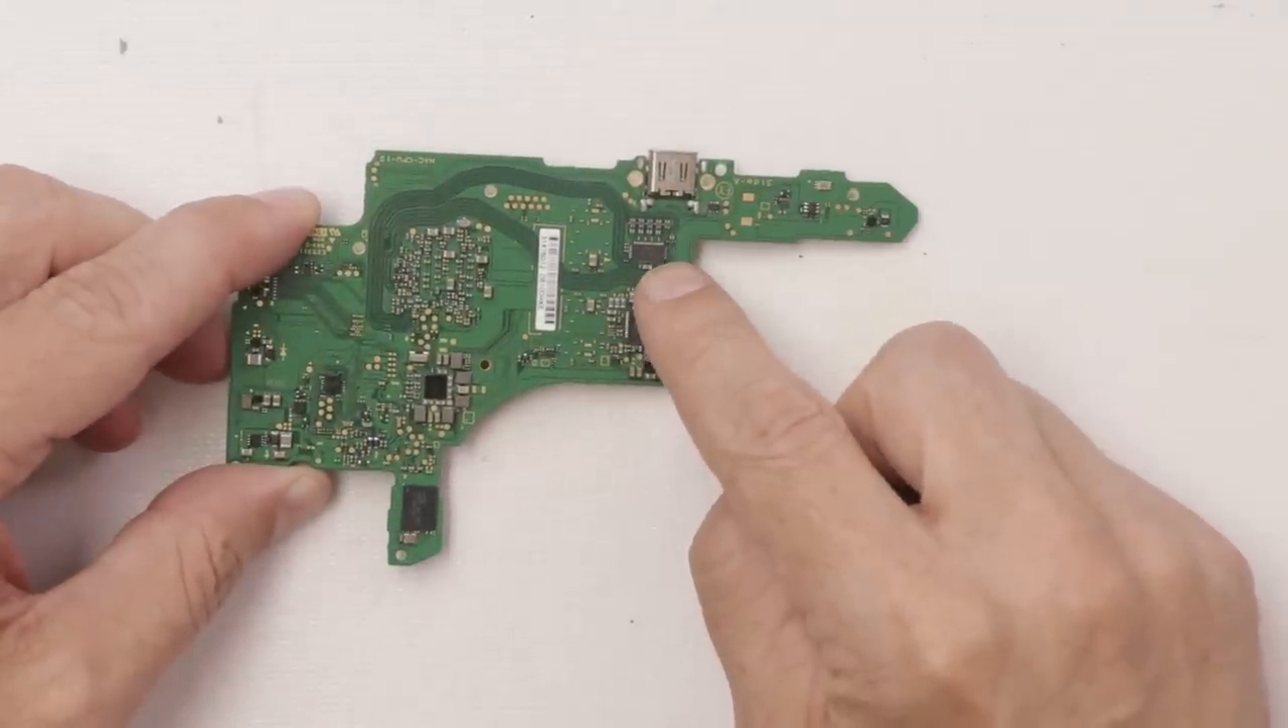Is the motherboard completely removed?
Yes.